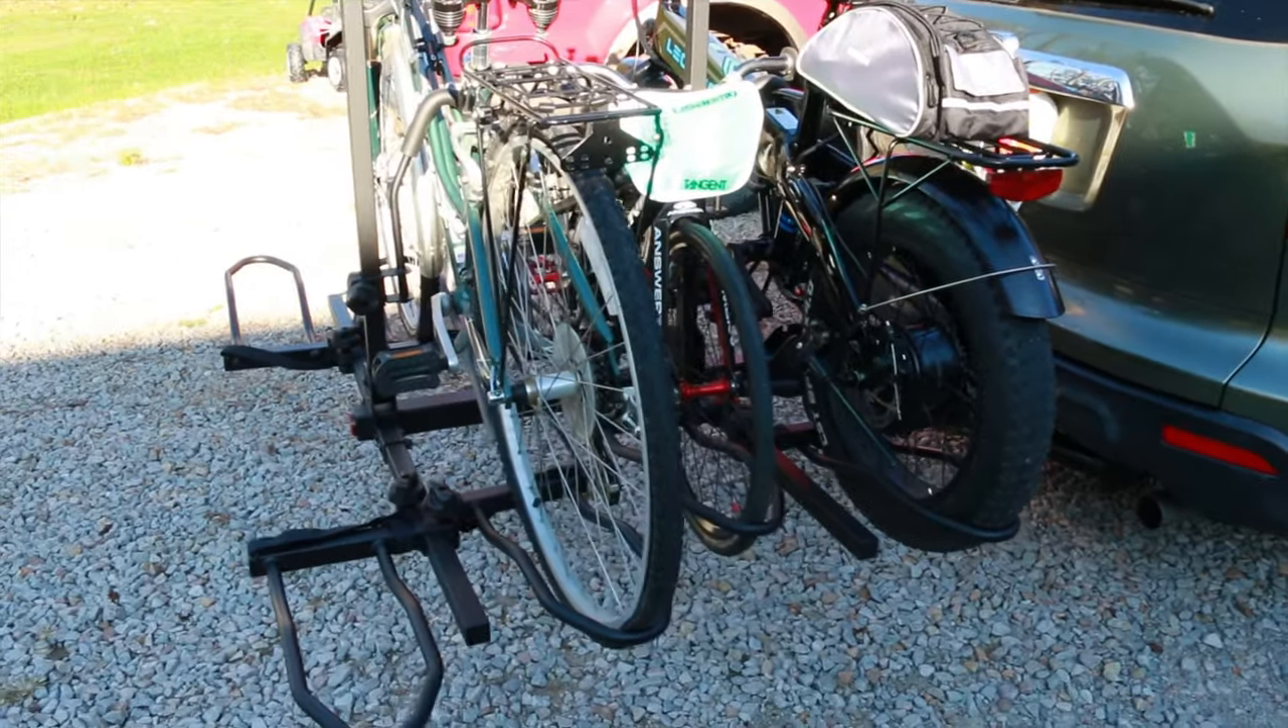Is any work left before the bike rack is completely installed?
No.